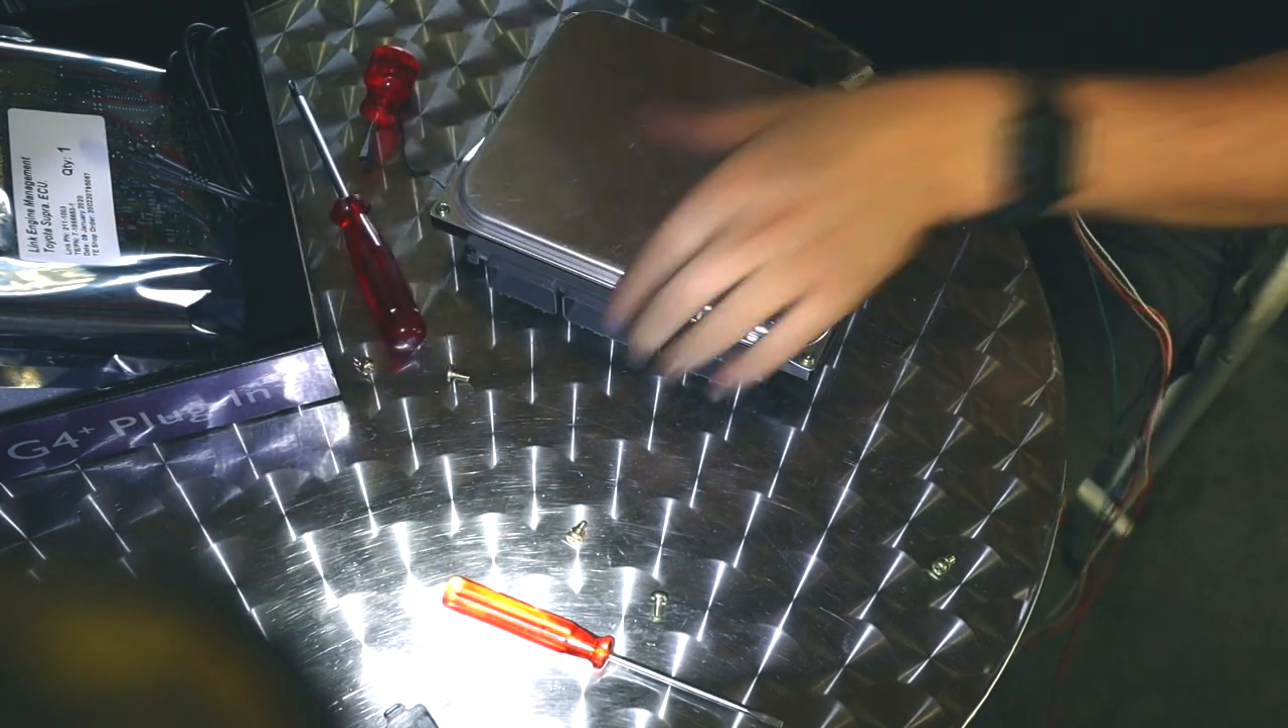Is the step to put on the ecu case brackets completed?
No.